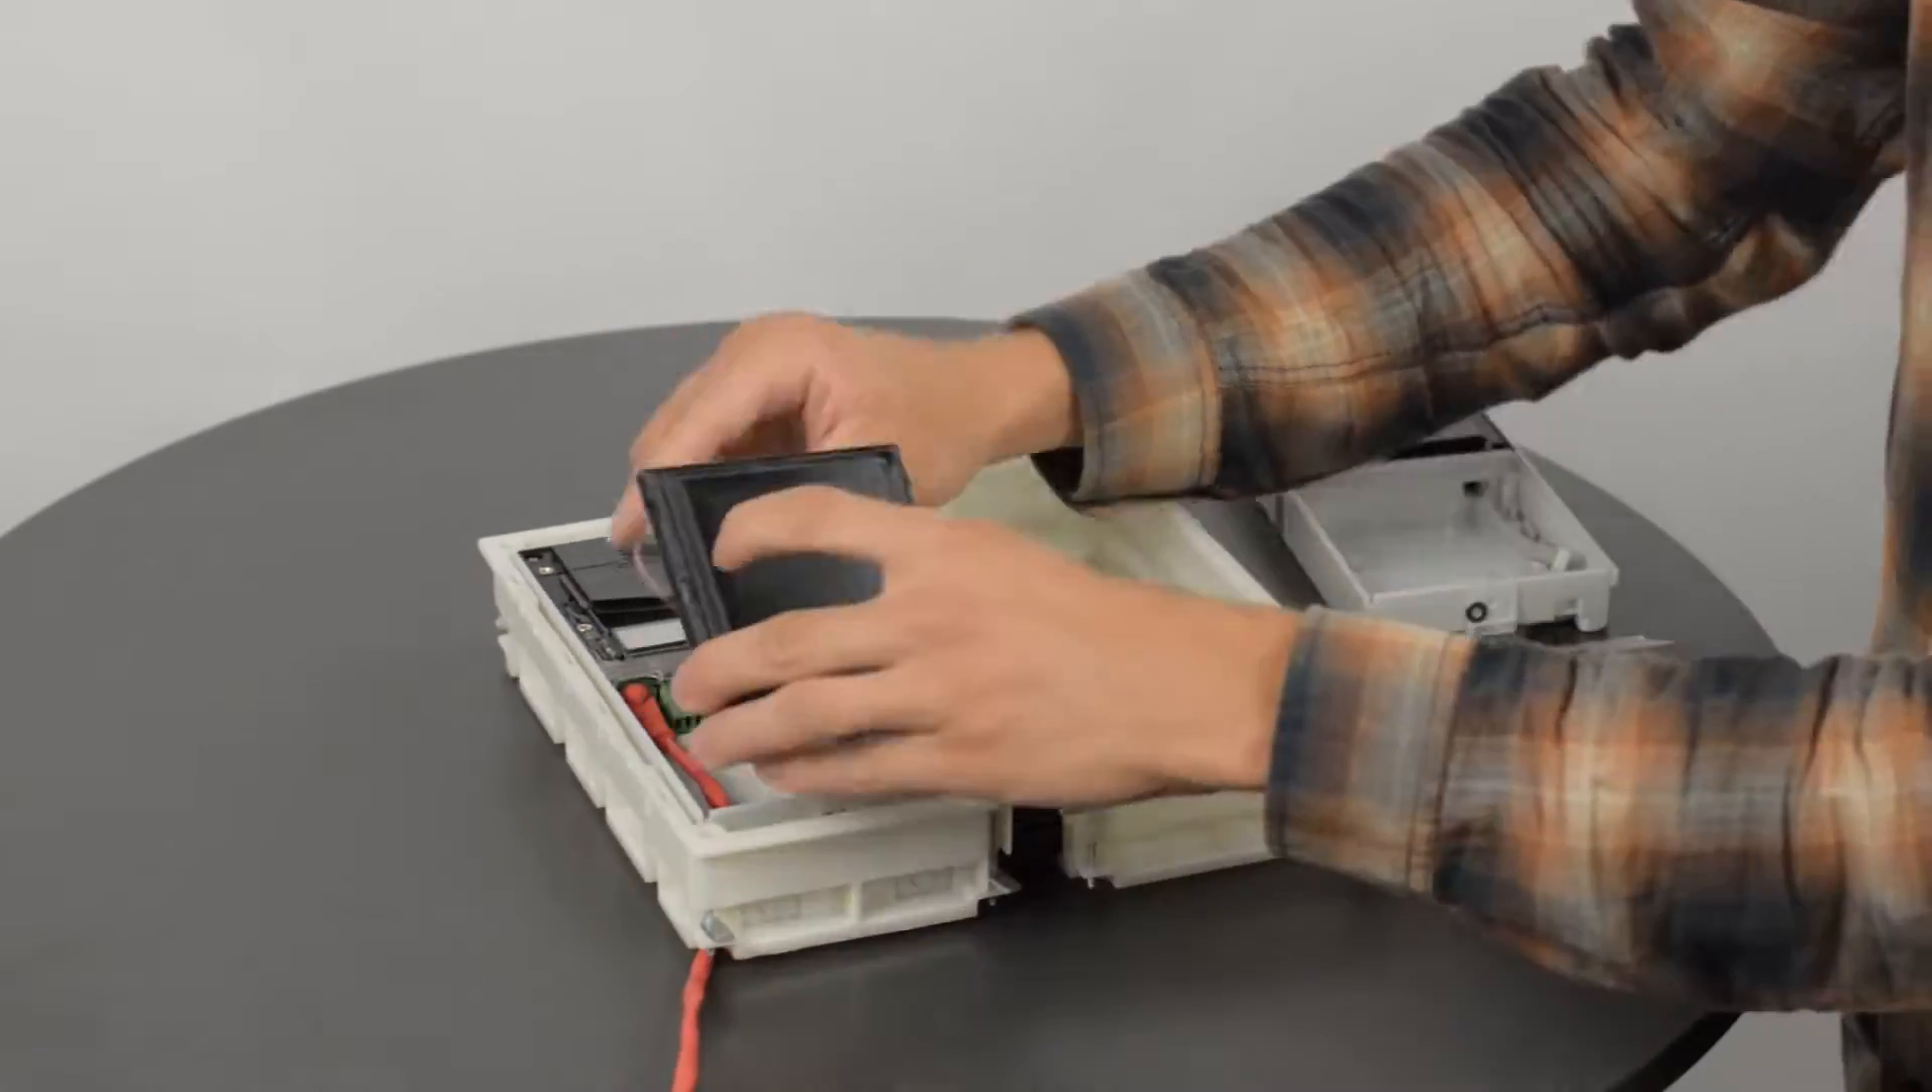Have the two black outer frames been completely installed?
No.